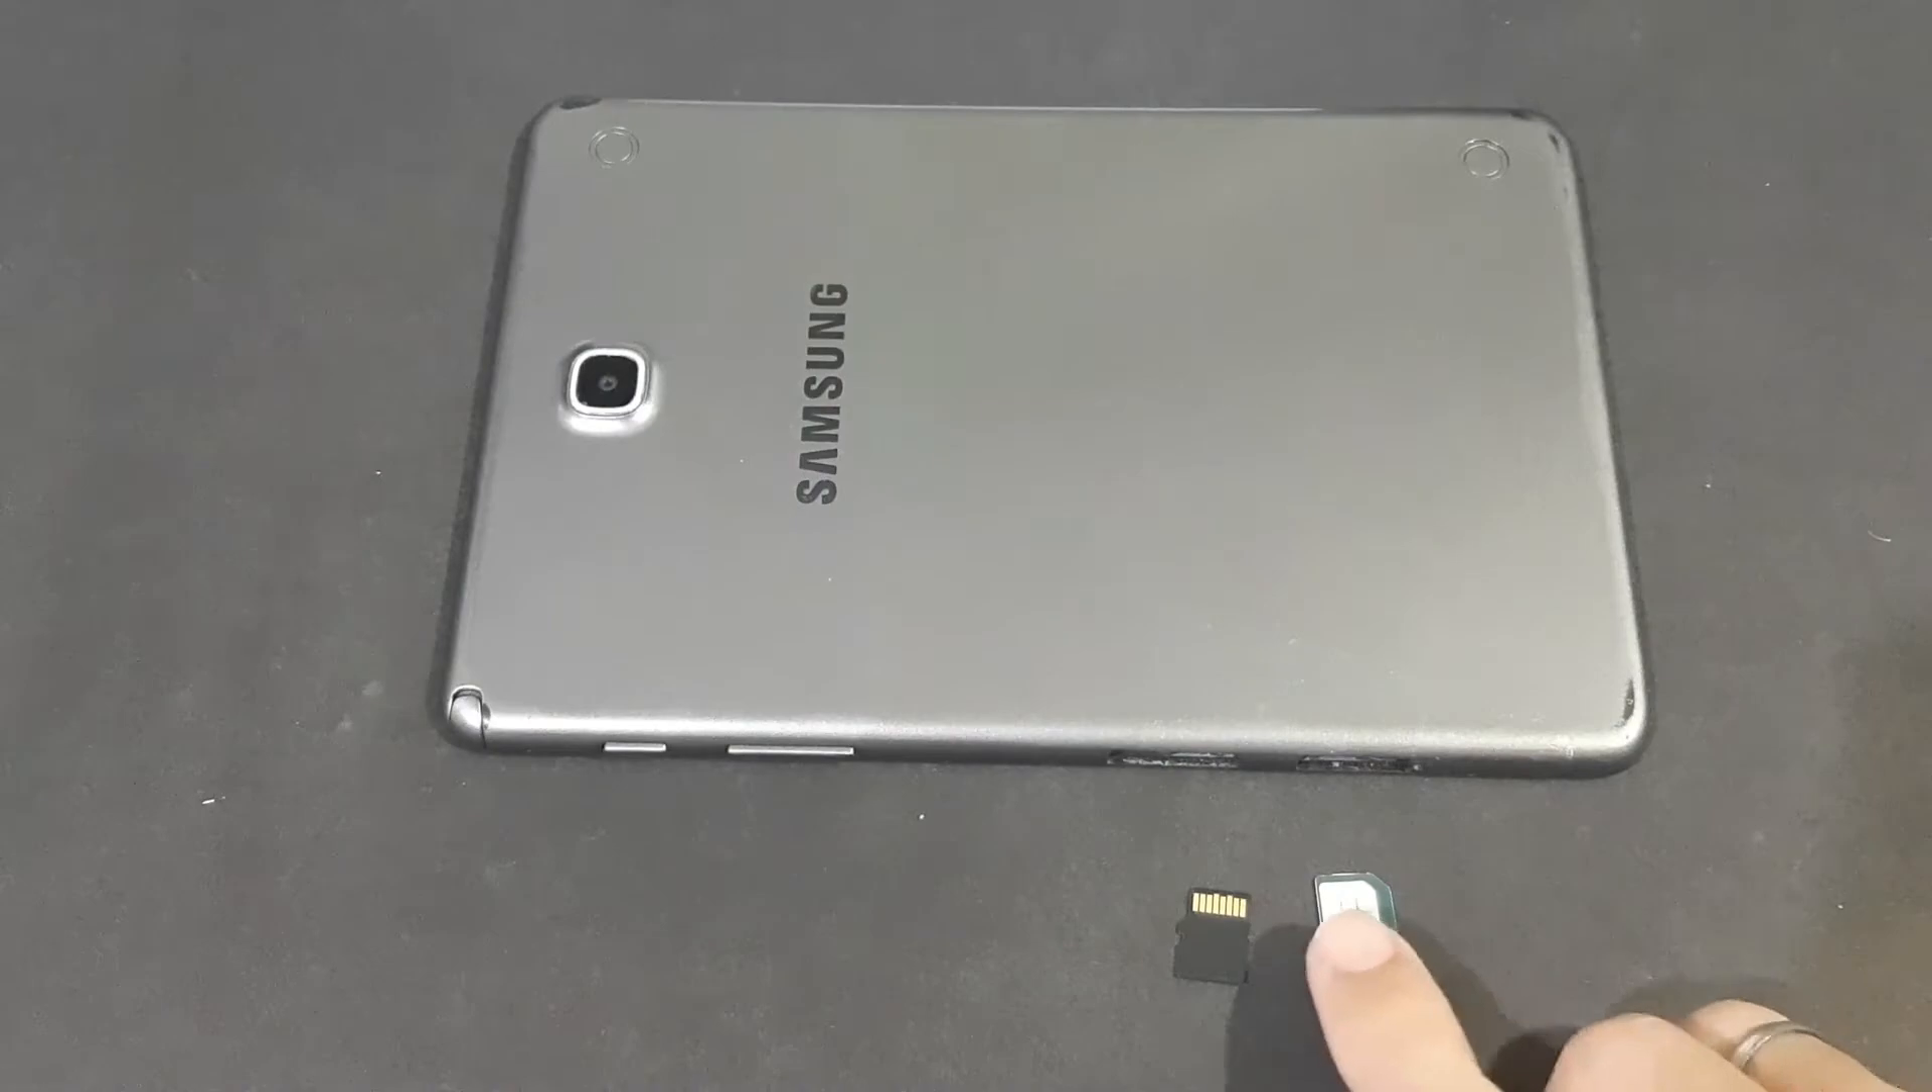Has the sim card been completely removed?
Yes.